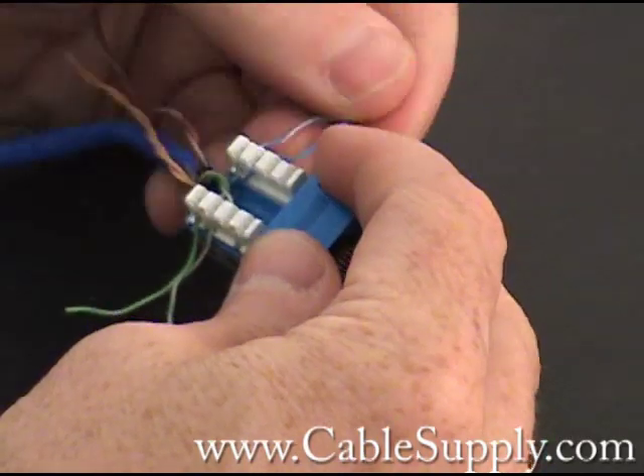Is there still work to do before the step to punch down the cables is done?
Yes.